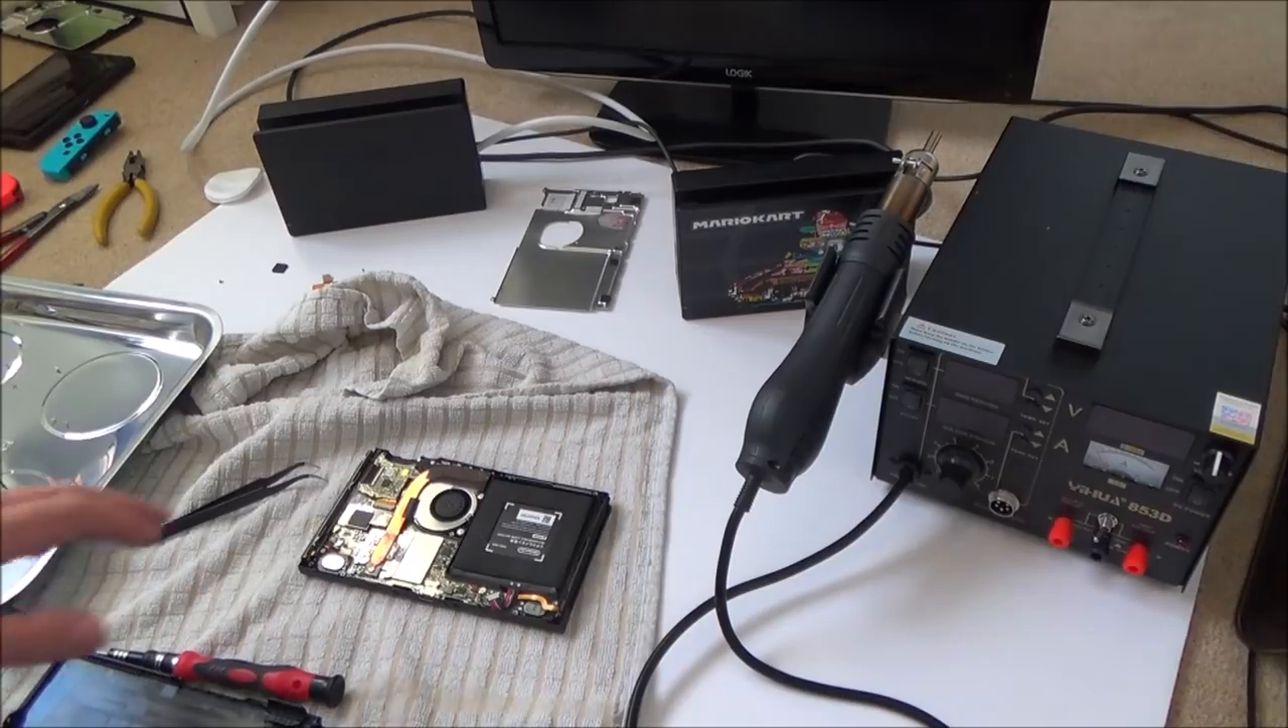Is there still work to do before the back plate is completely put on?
Yes.